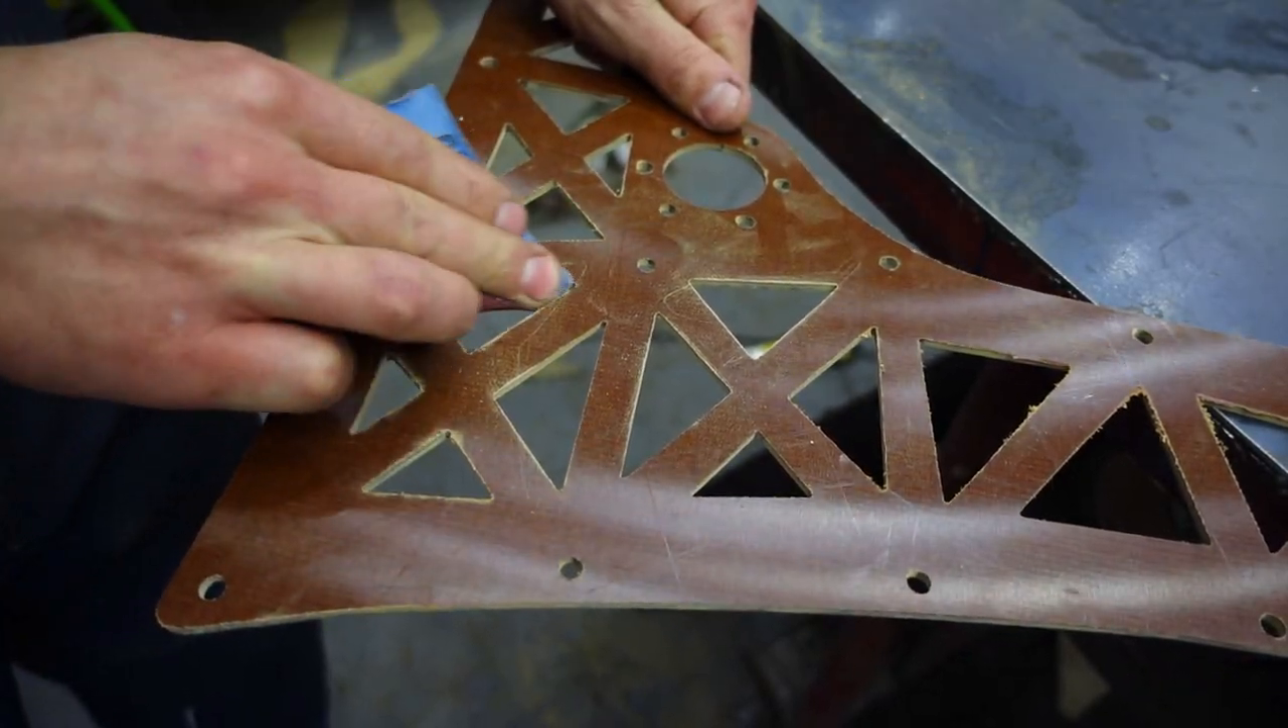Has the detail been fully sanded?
No.